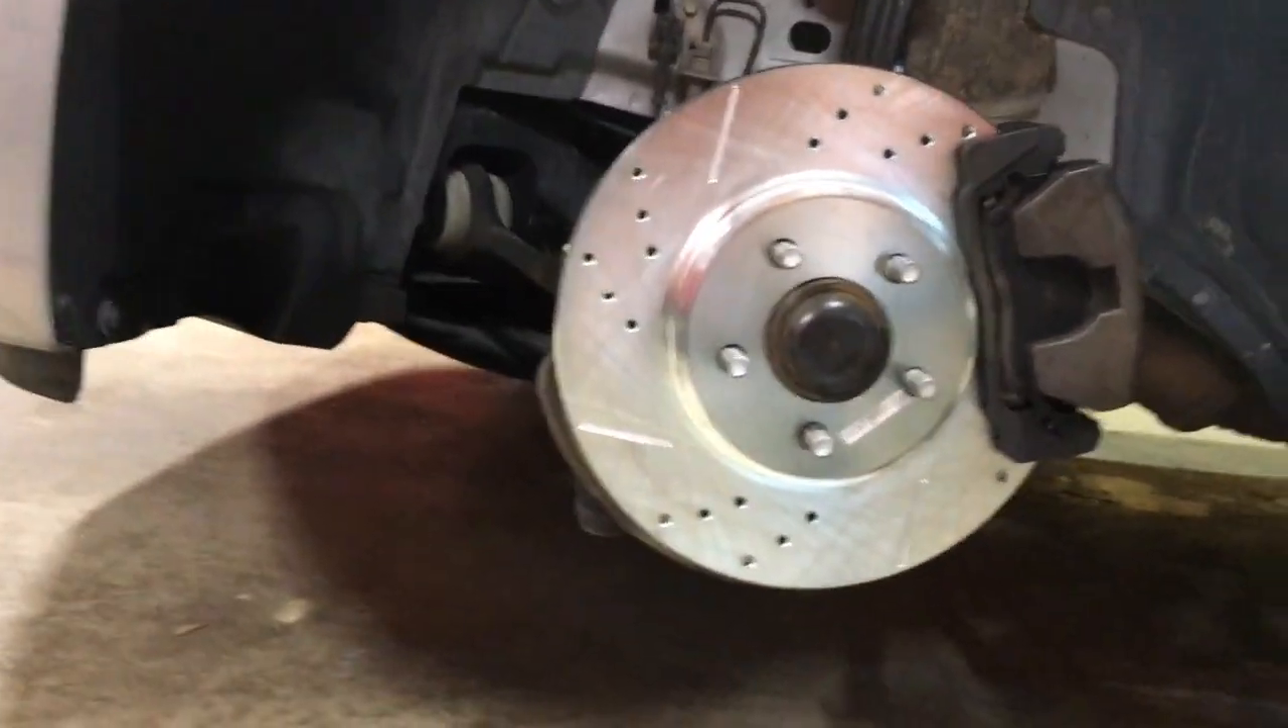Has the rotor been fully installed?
Yes.